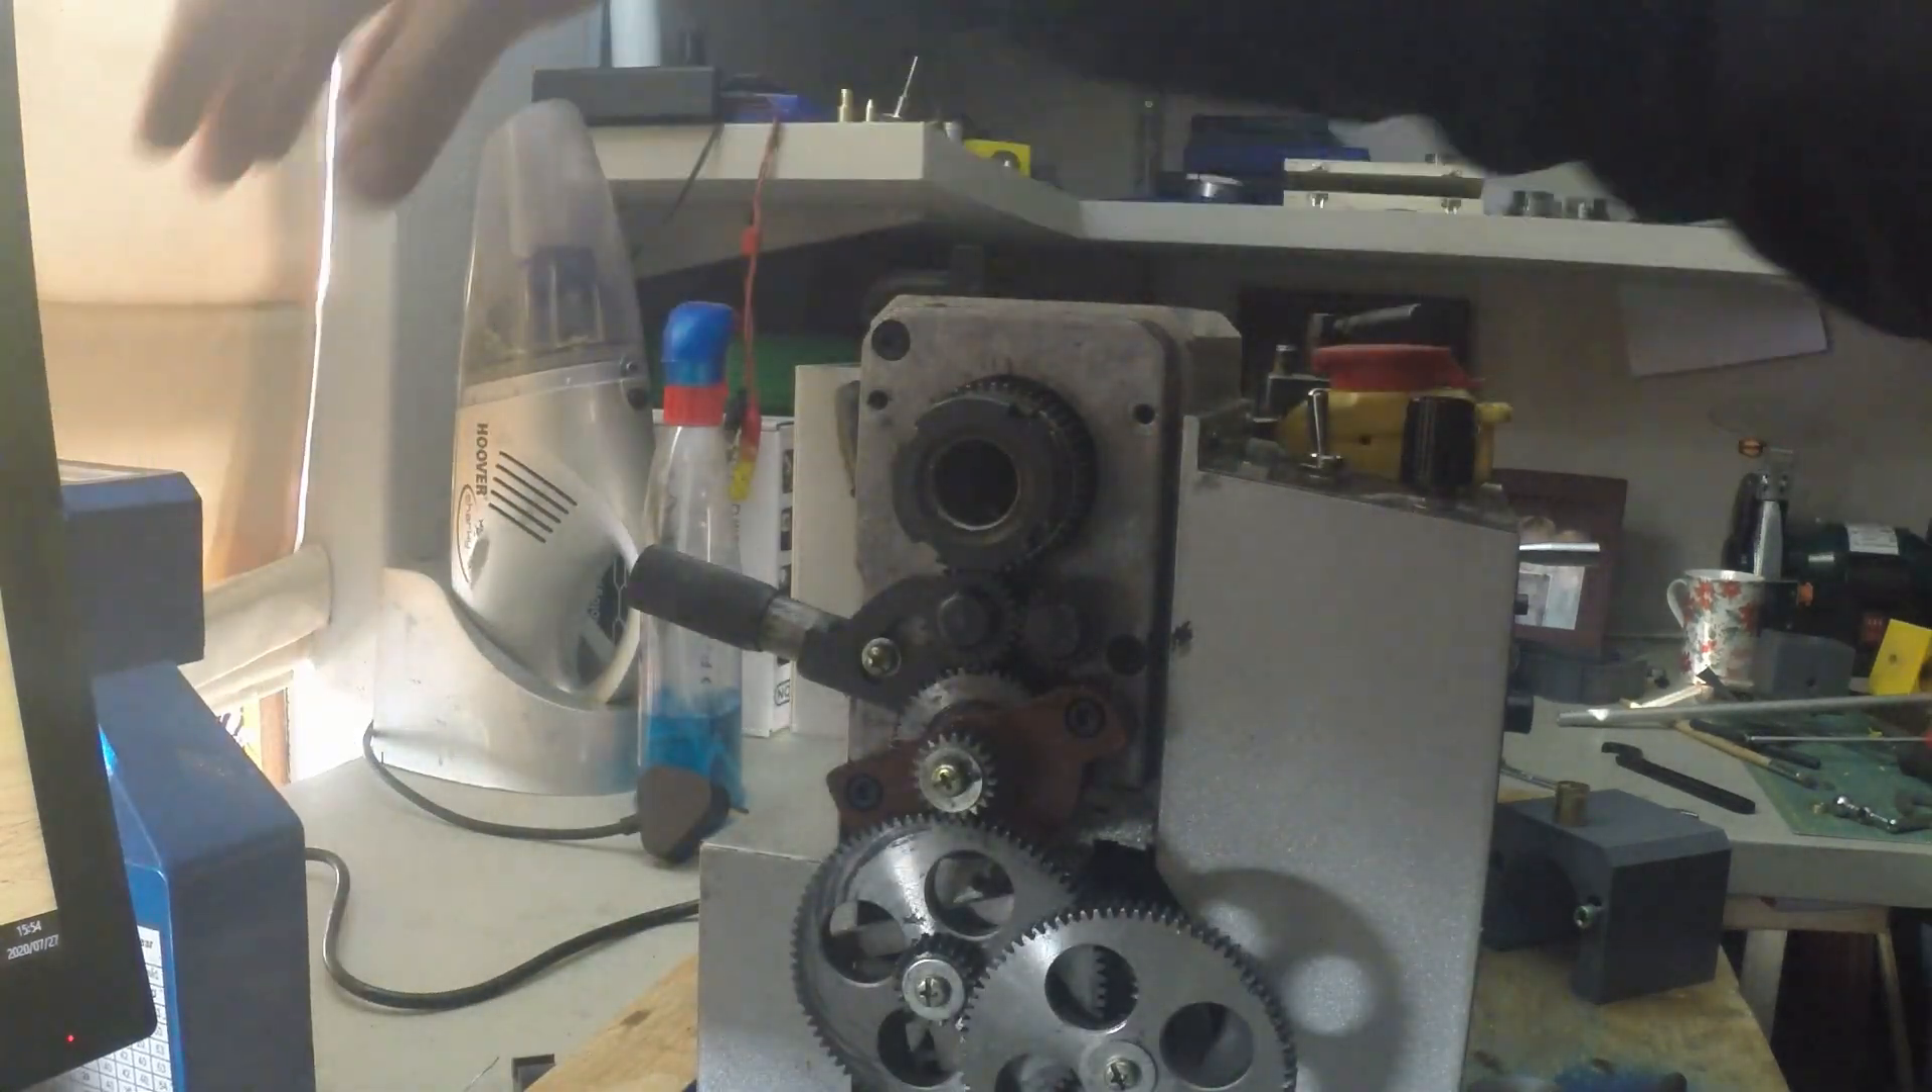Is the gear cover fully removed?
Yes.